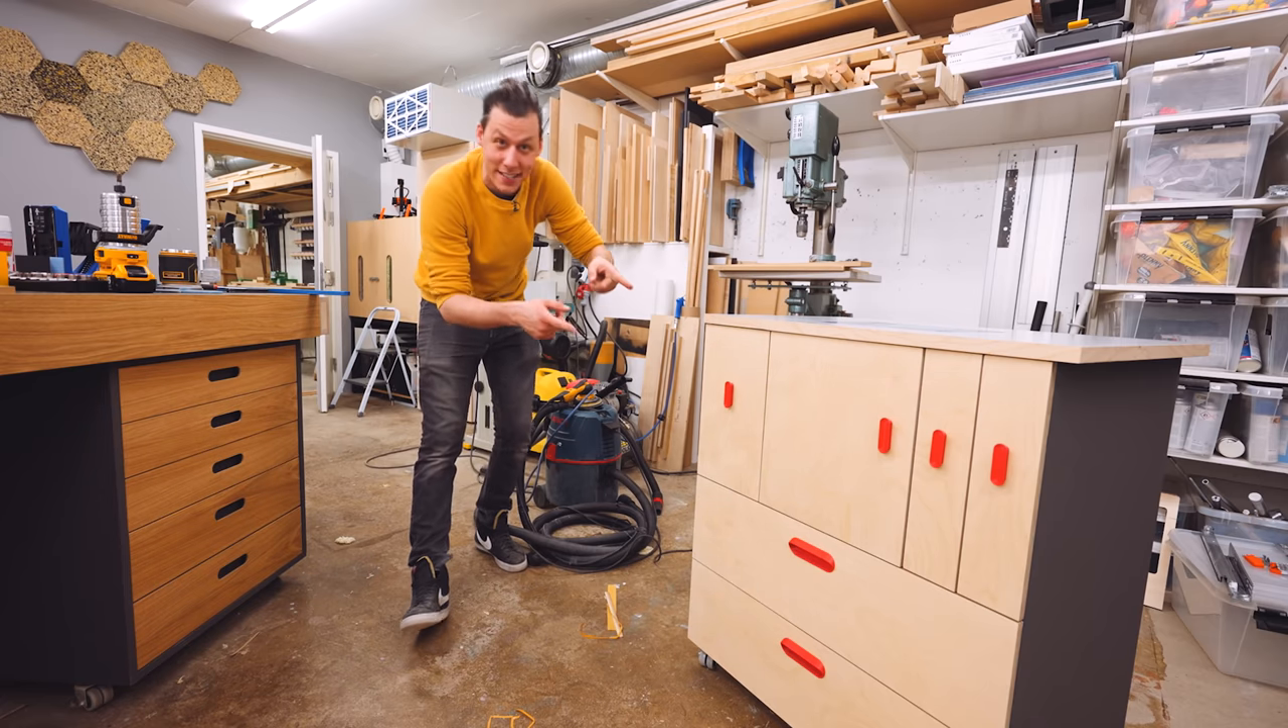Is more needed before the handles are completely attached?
No.